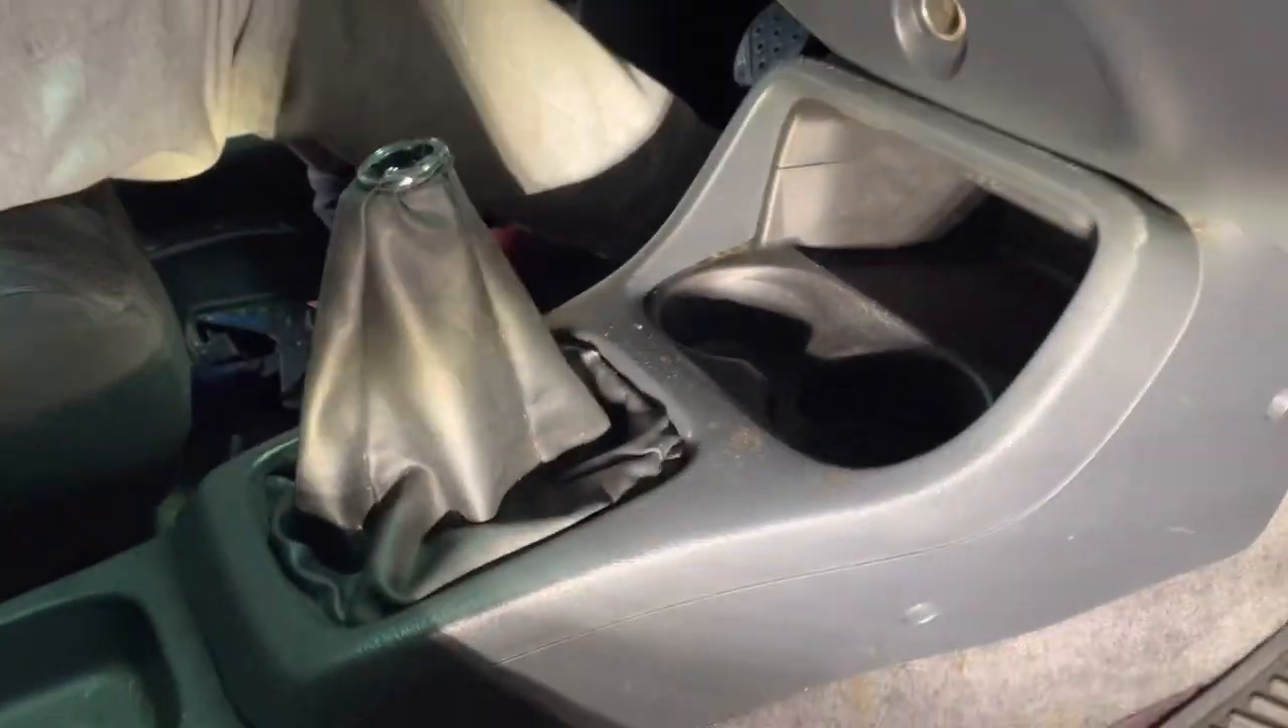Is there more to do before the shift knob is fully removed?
No.